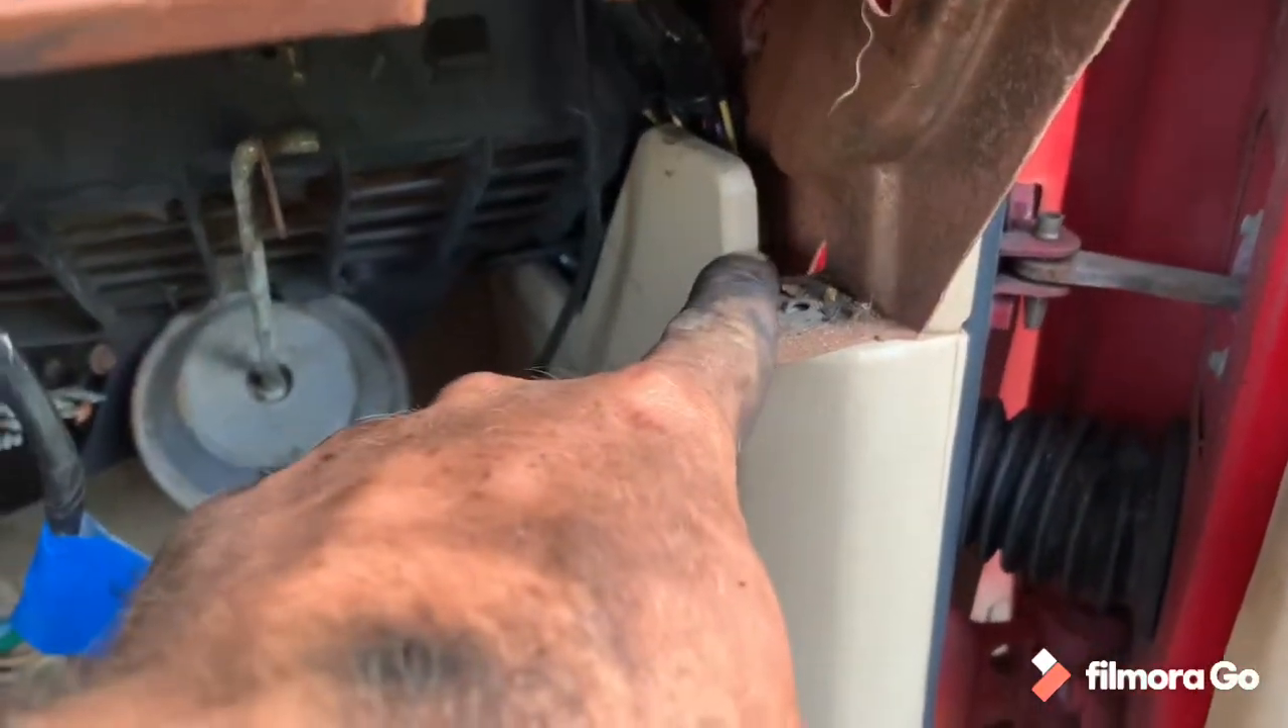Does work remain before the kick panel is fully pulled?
Yes.